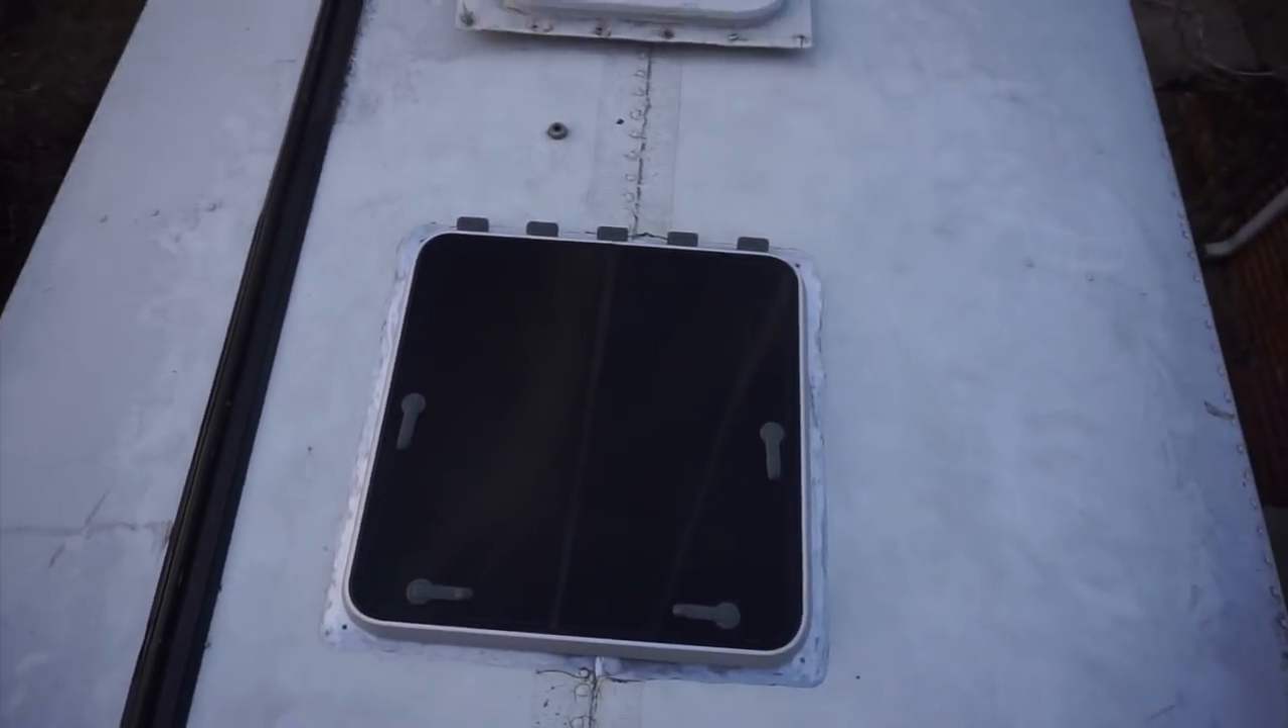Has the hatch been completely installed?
Yes.